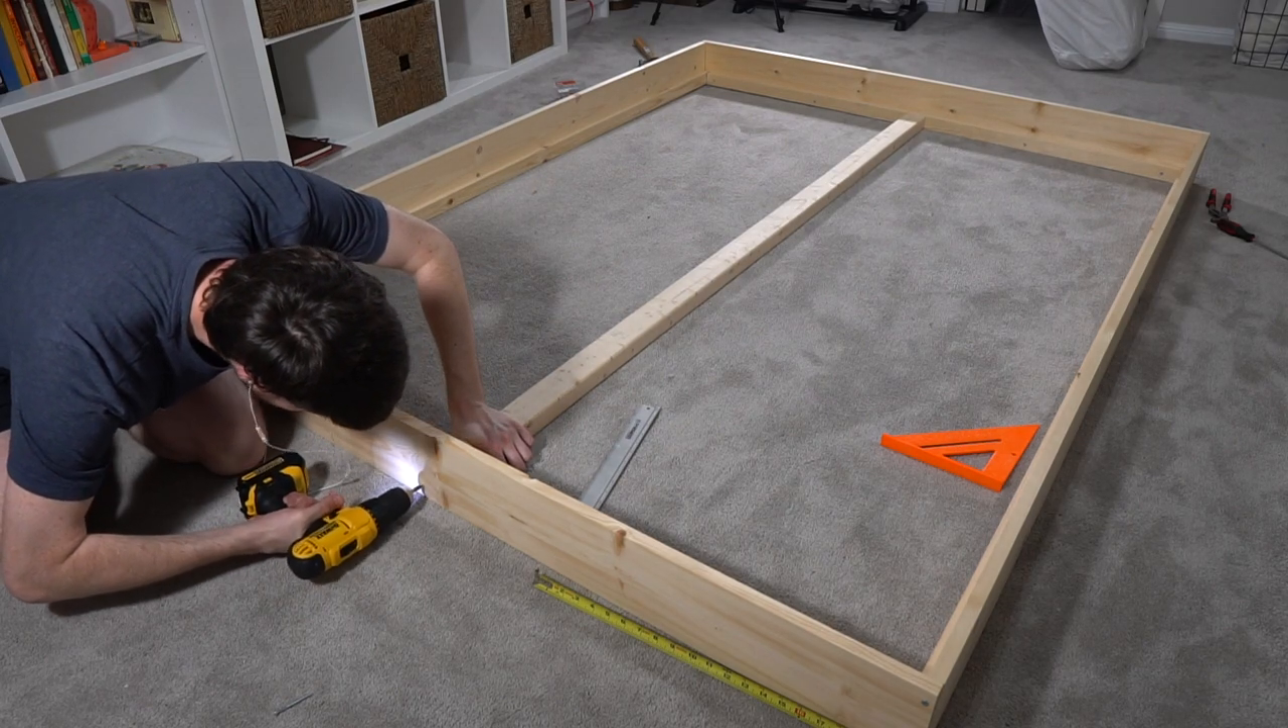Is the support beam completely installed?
No.